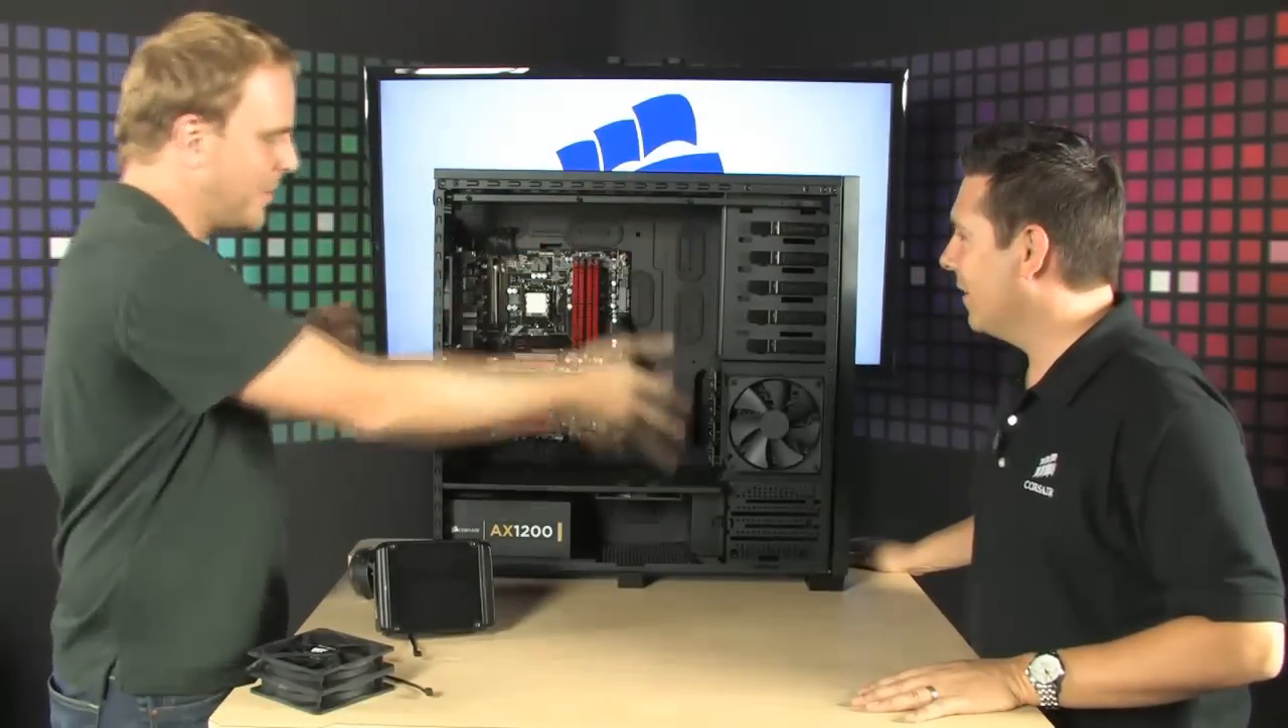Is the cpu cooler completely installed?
No.